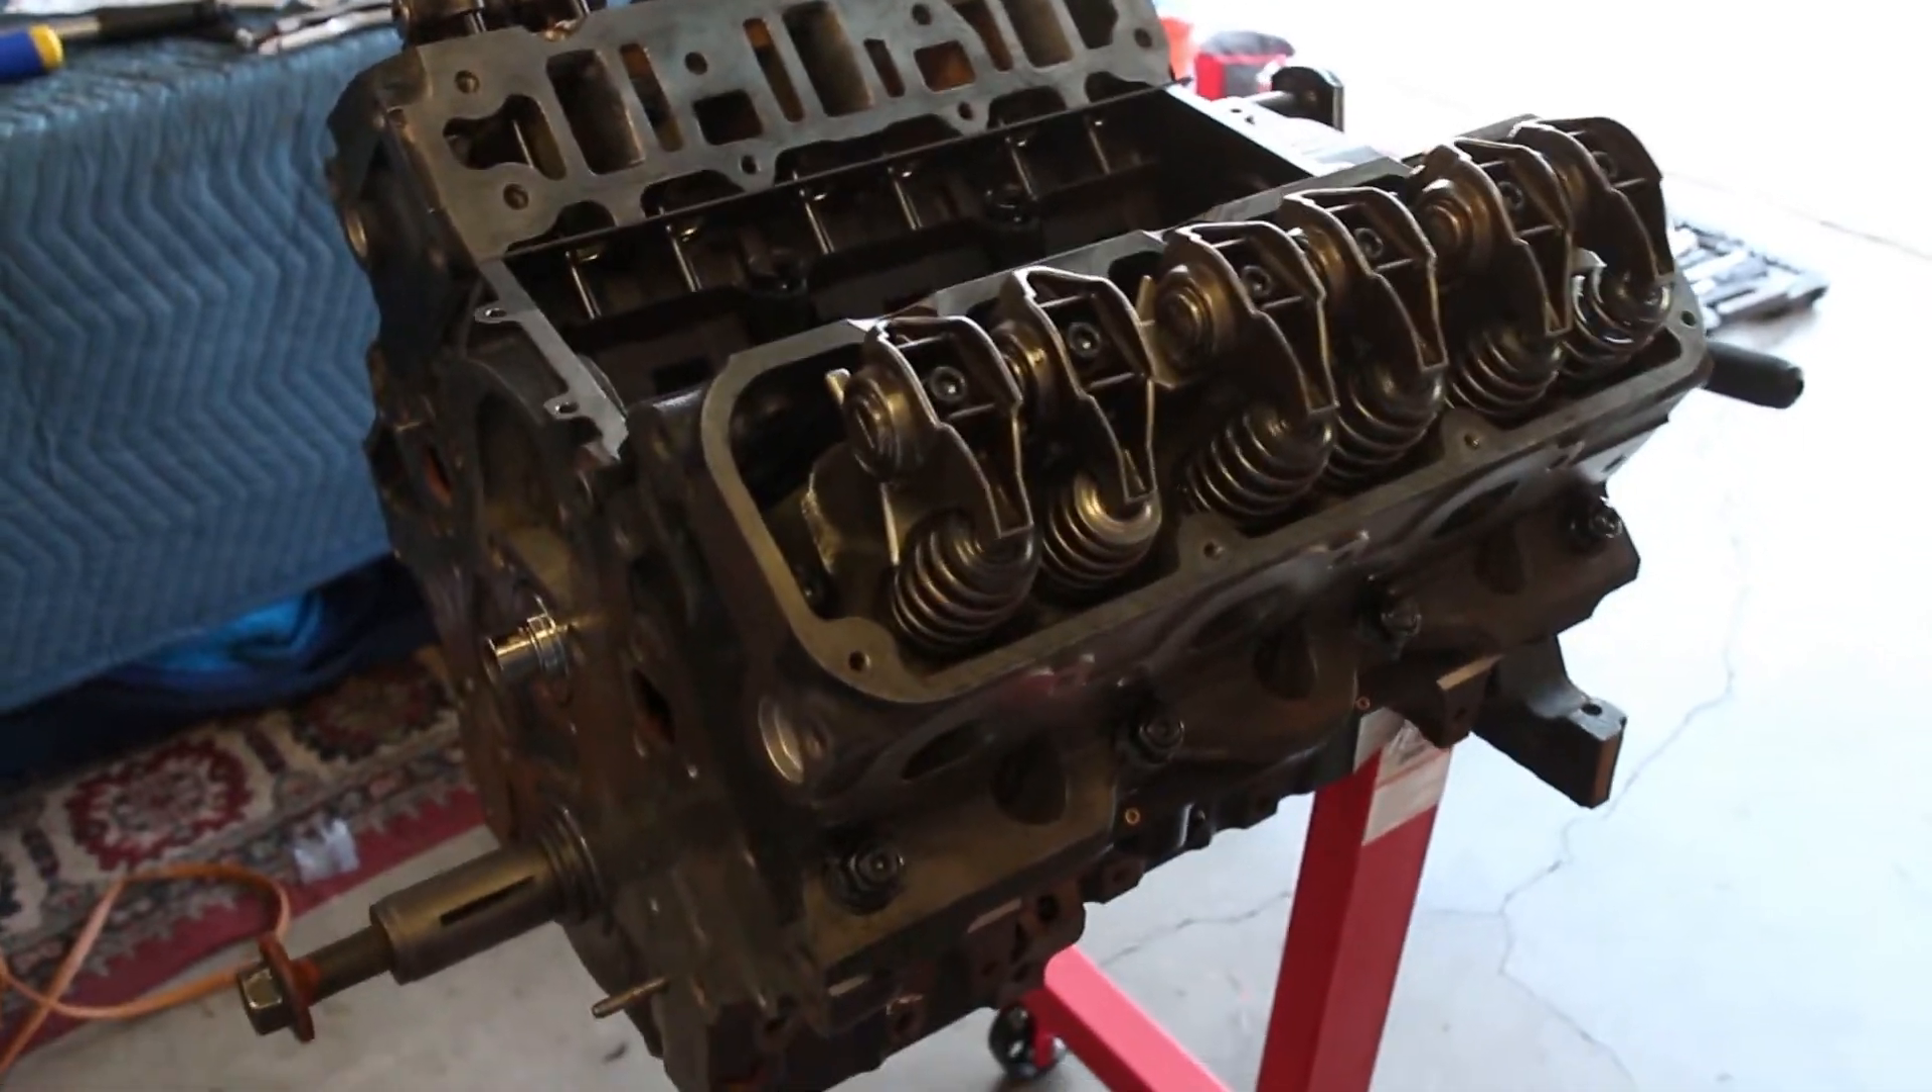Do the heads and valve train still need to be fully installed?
No.